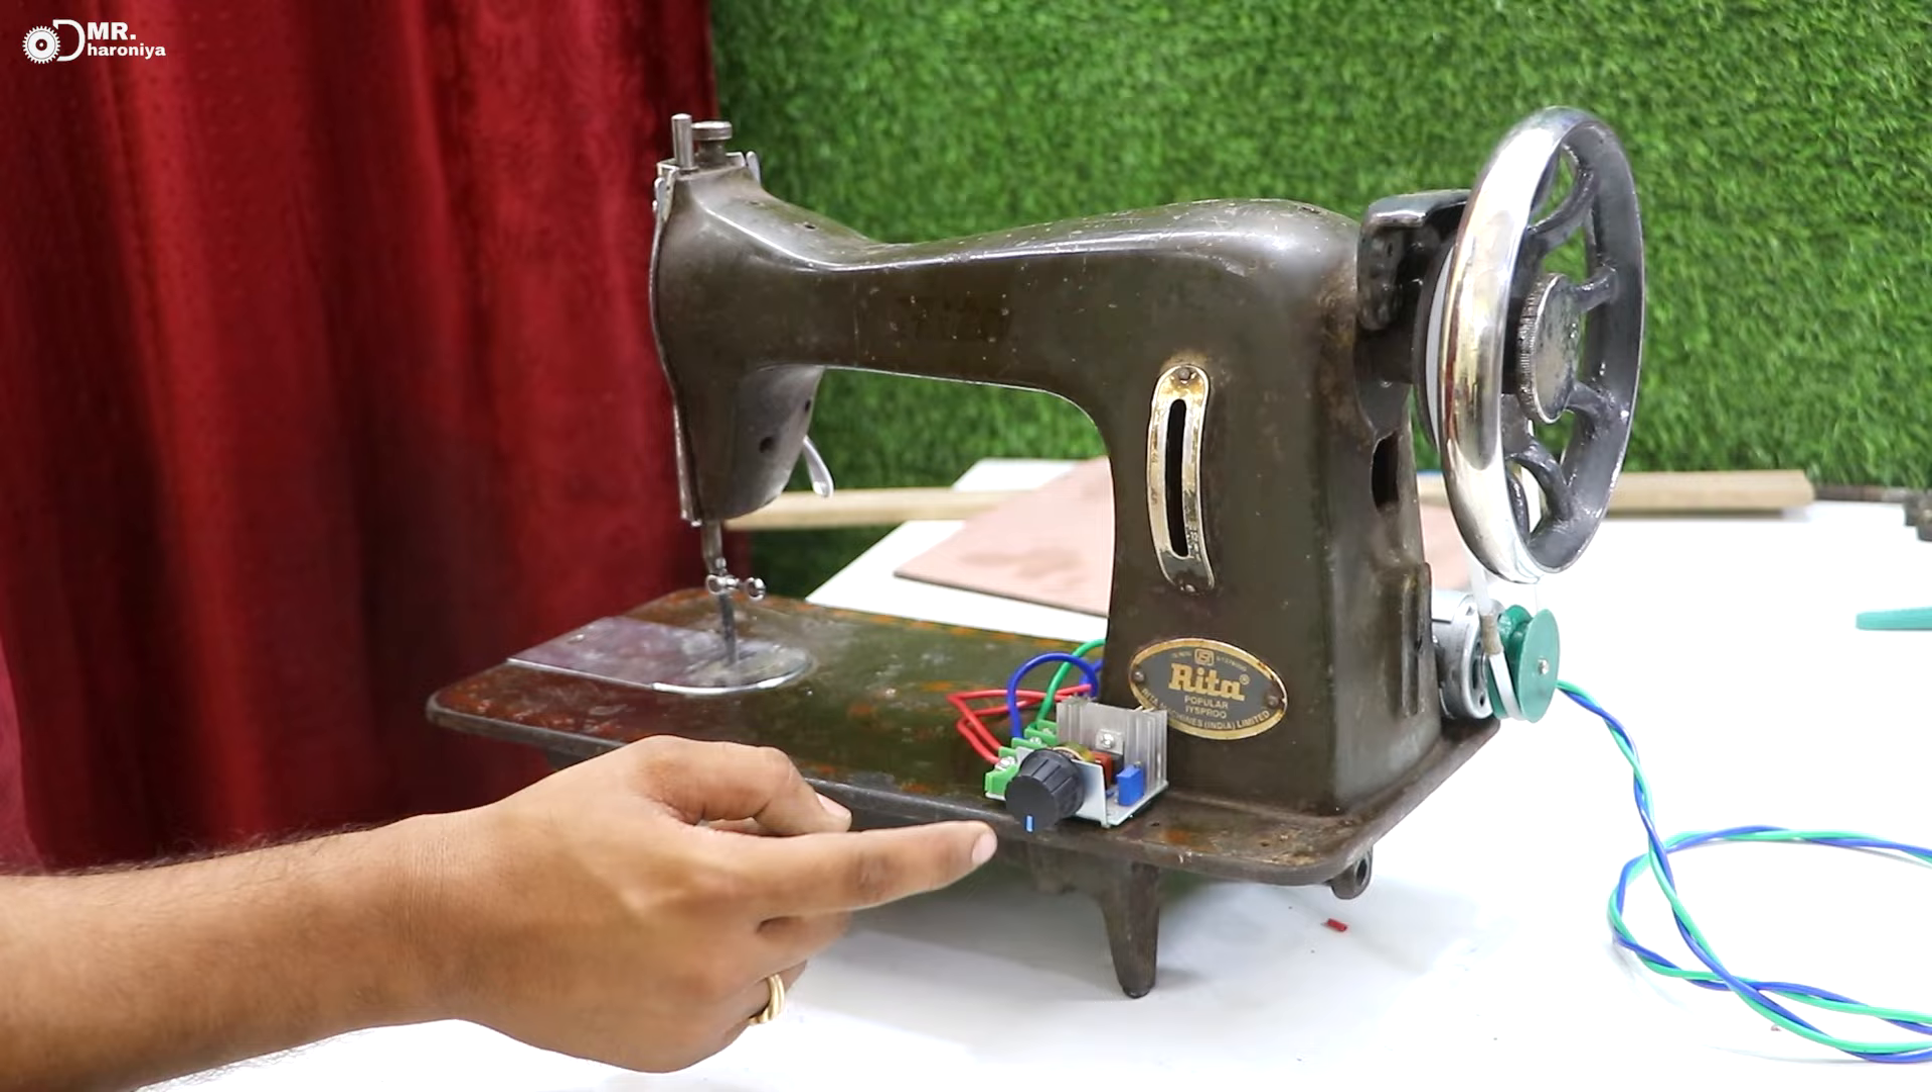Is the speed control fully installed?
Yes.